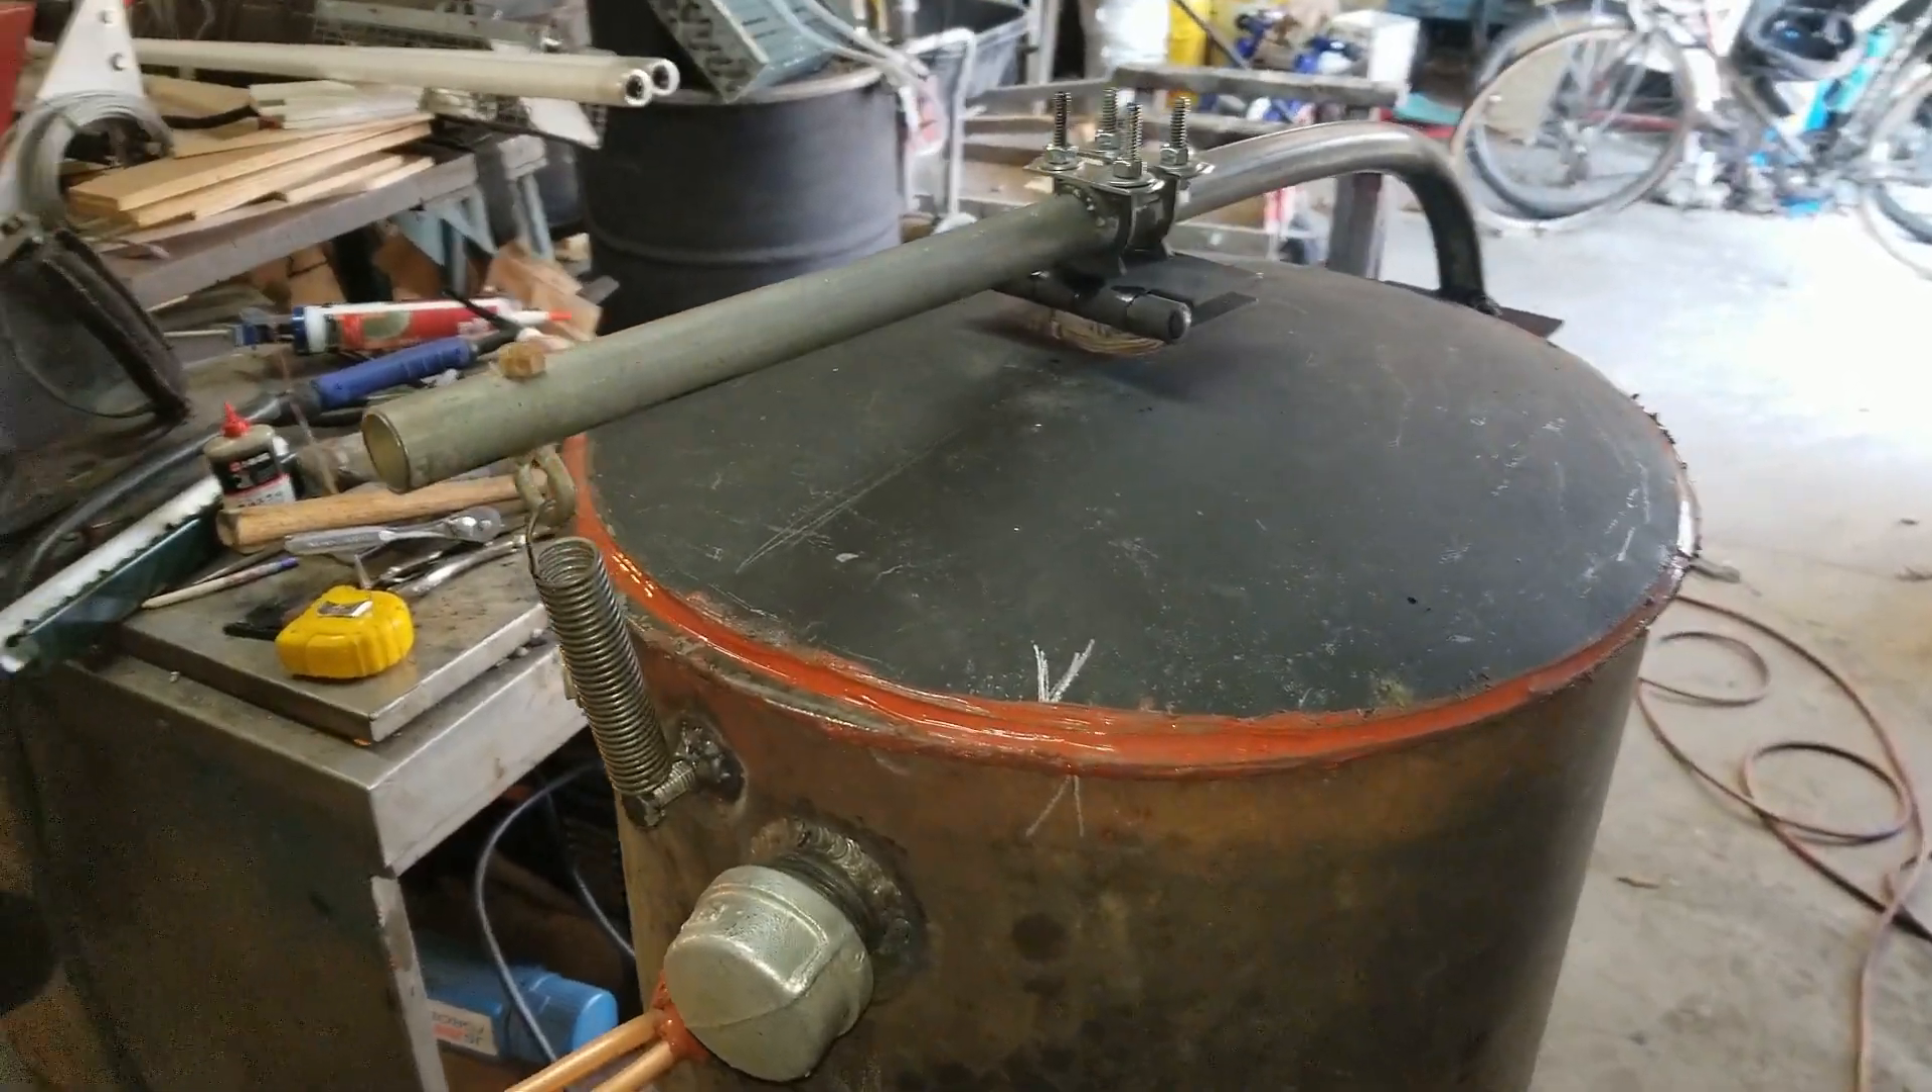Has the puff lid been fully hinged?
Yes.